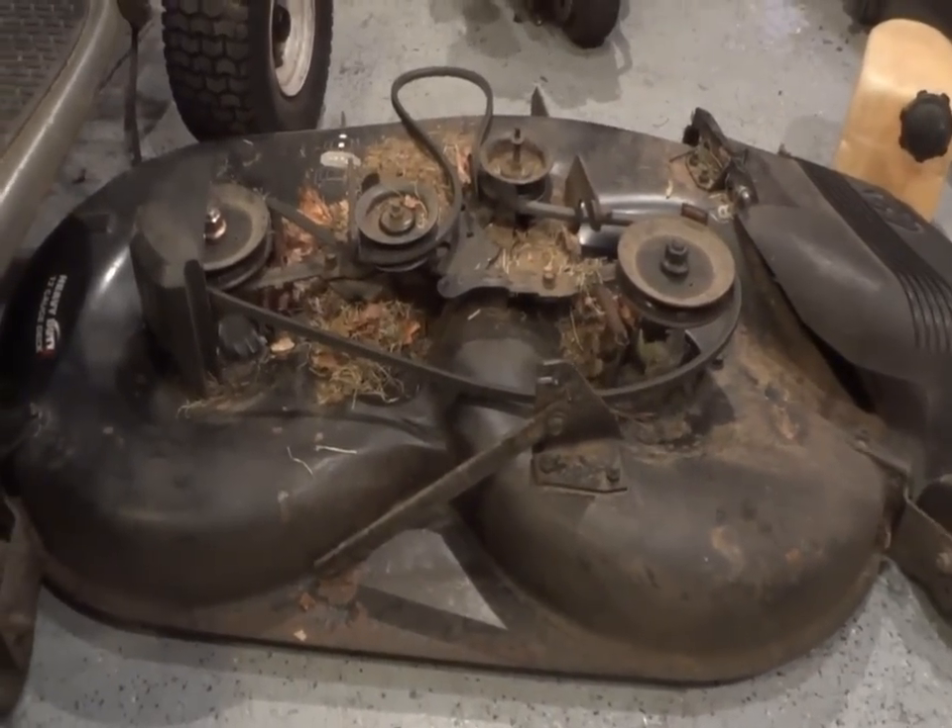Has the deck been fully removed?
Yes.